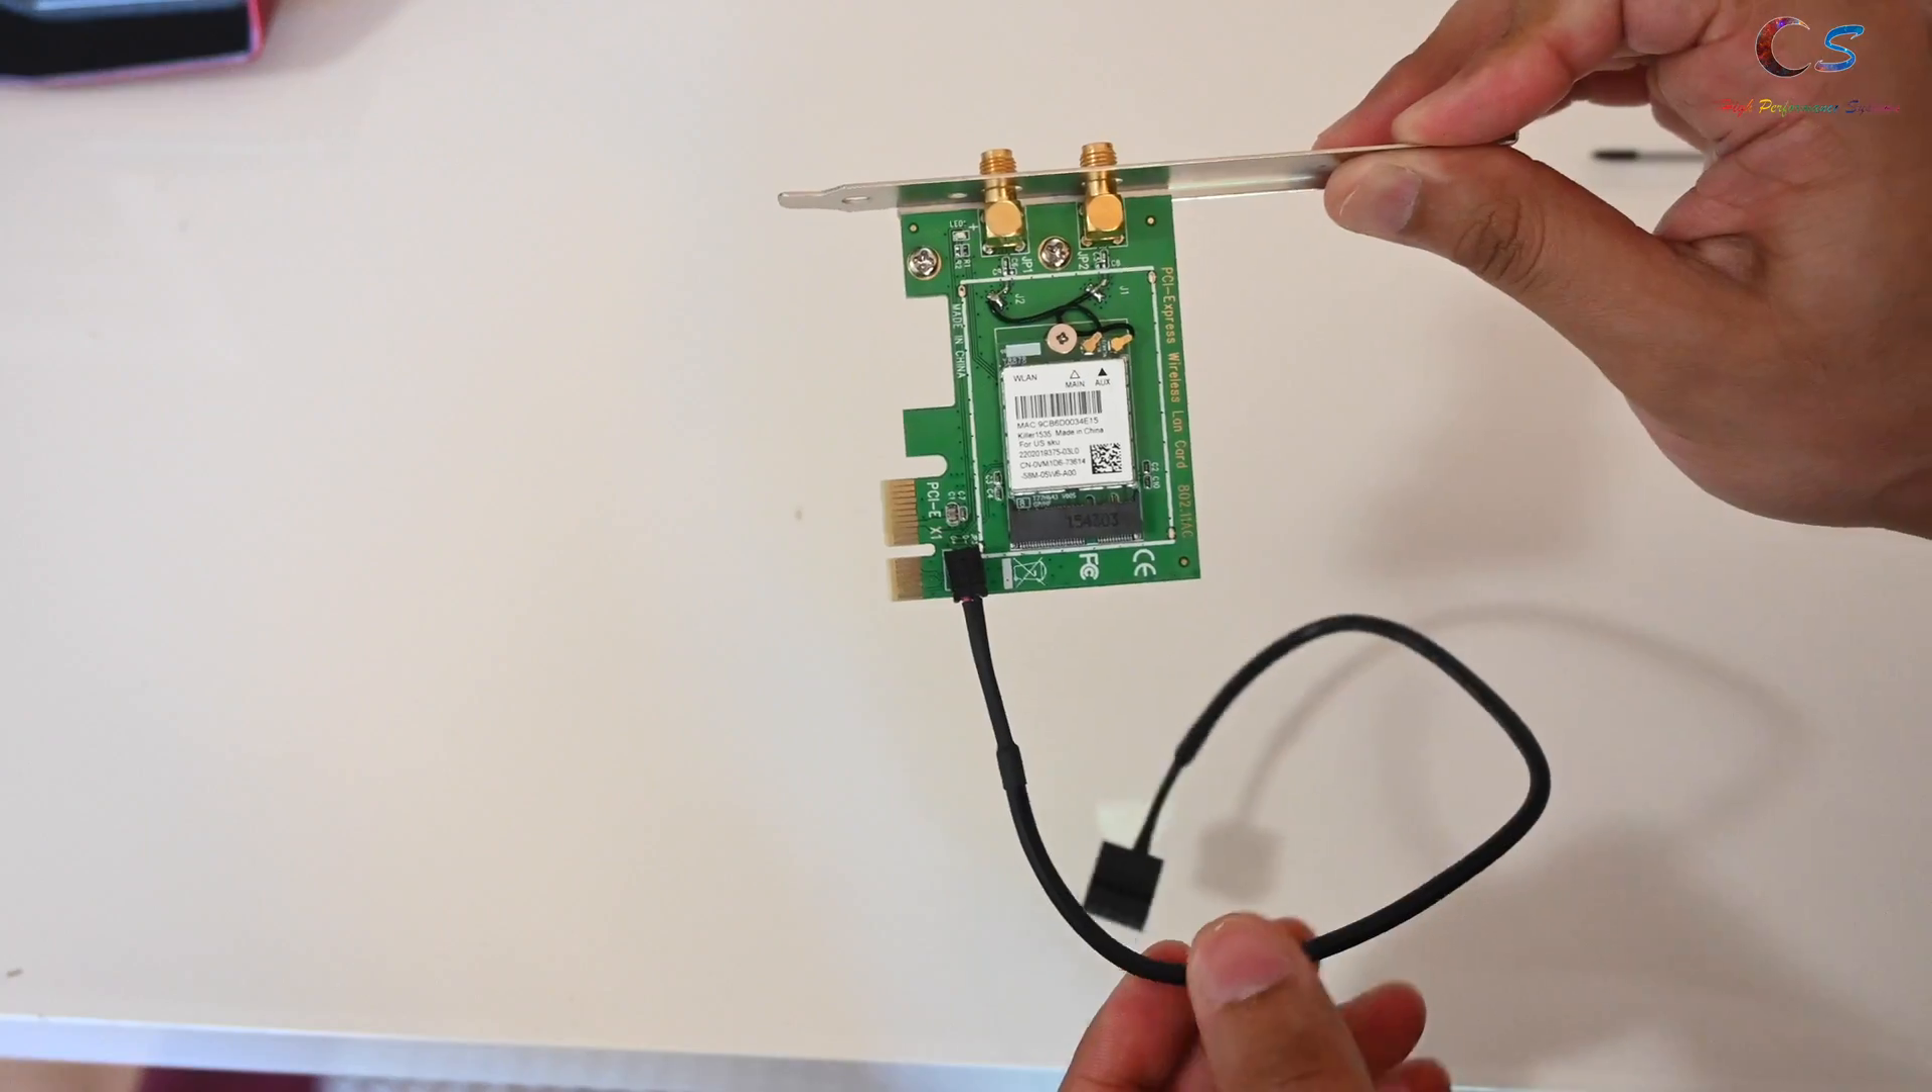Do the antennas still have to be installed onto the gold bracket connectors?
Yes.